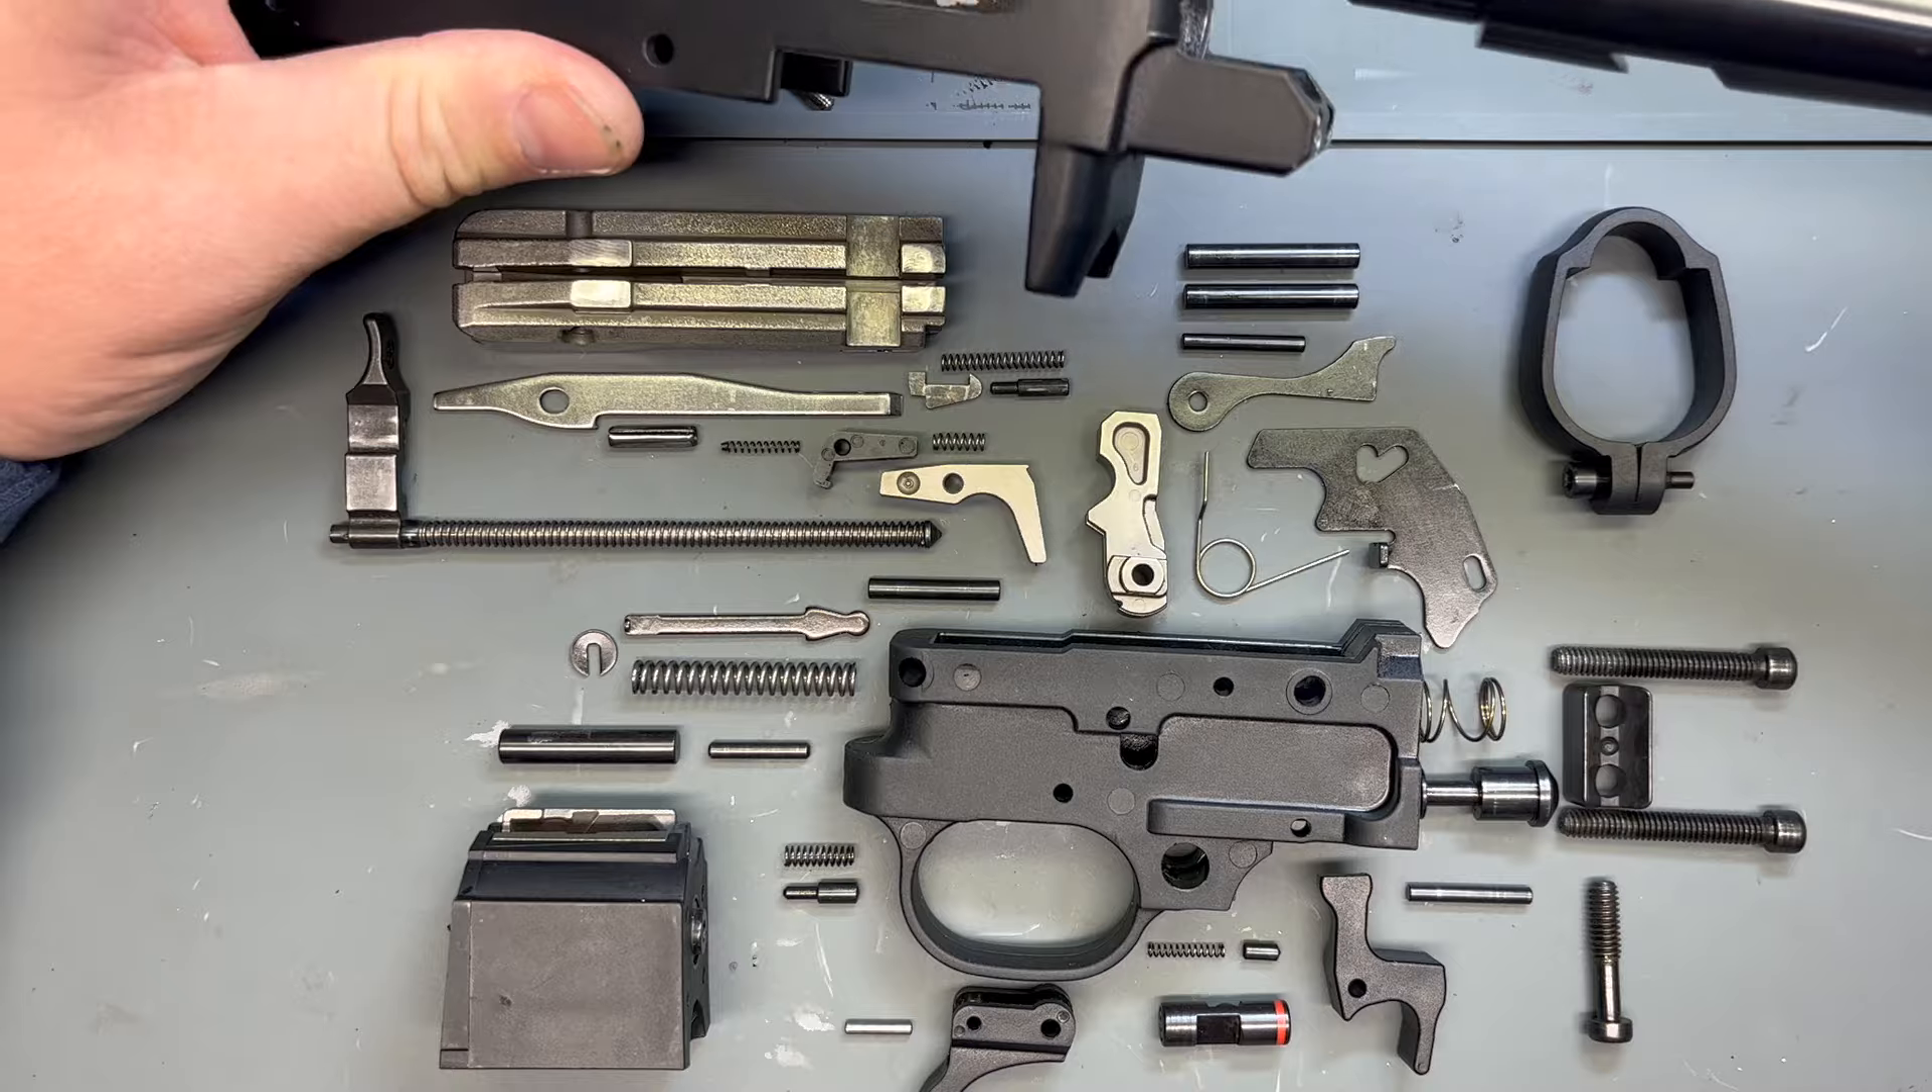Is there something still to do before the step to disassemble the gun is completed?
No.